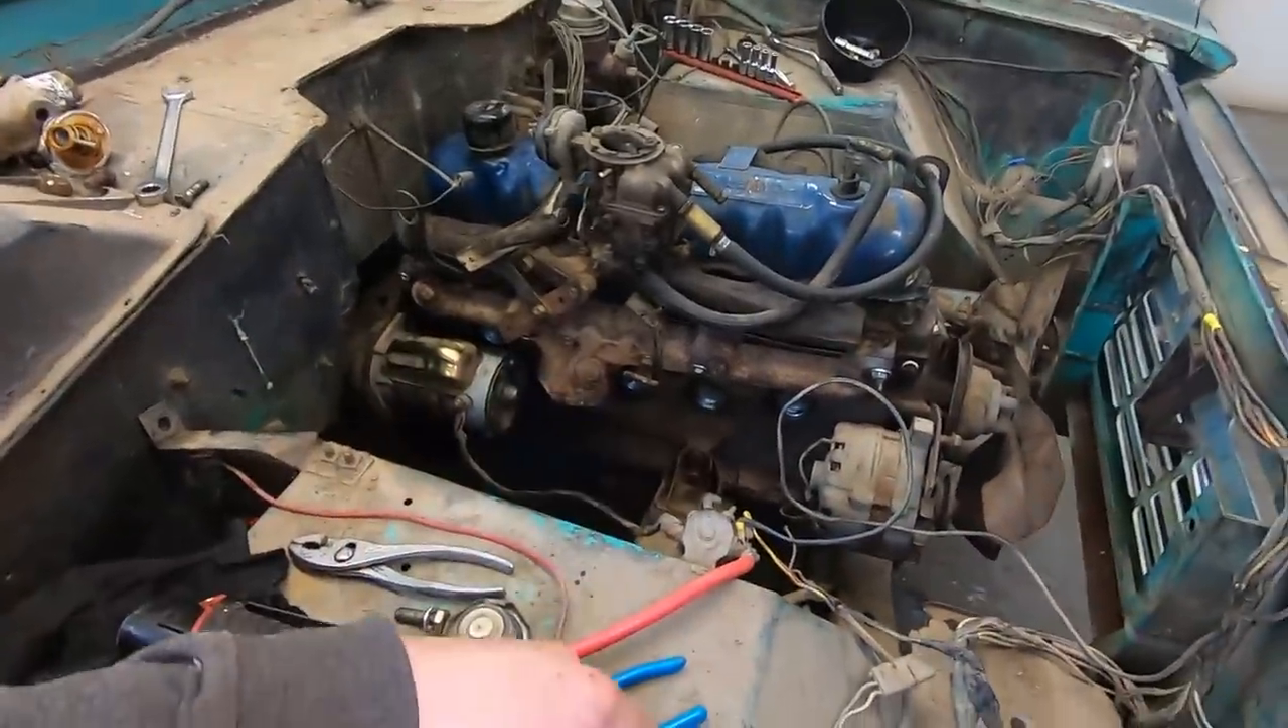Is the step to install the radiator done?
No.